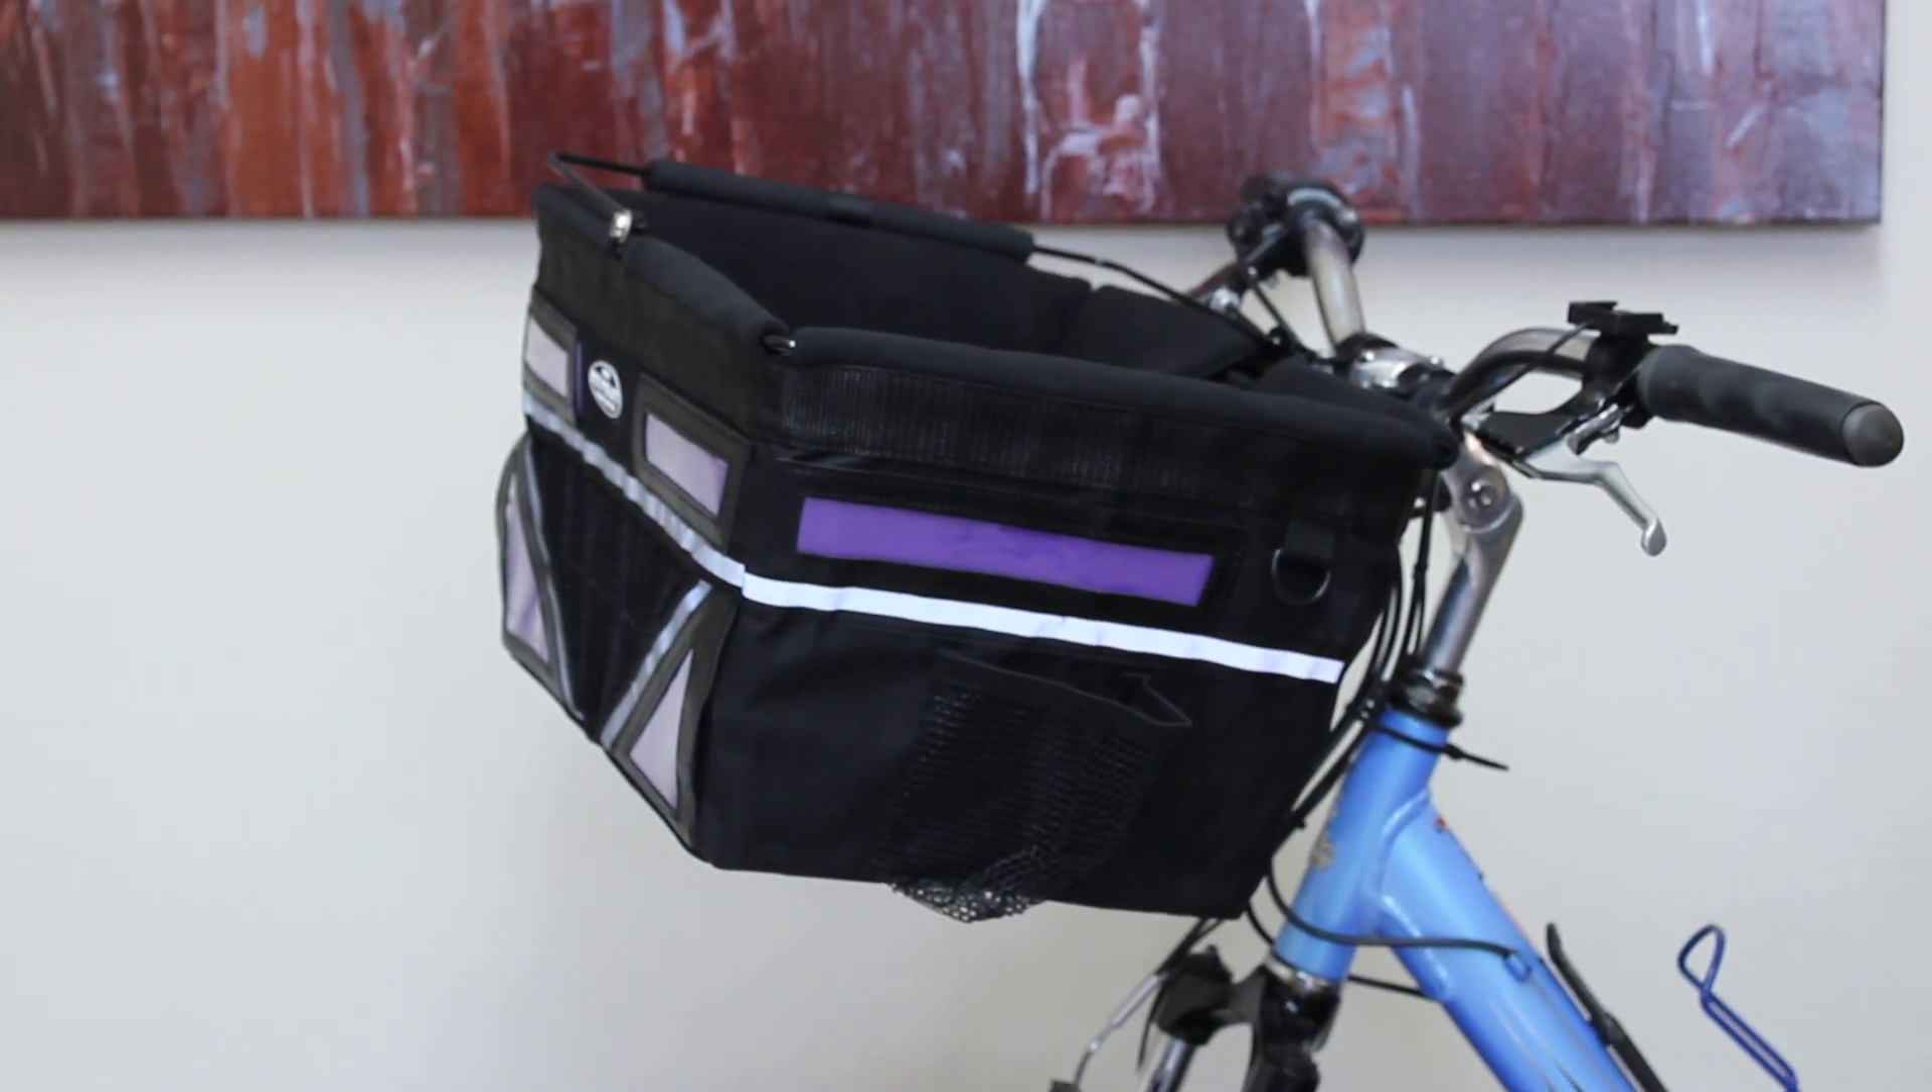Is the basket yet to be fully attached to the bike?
No.